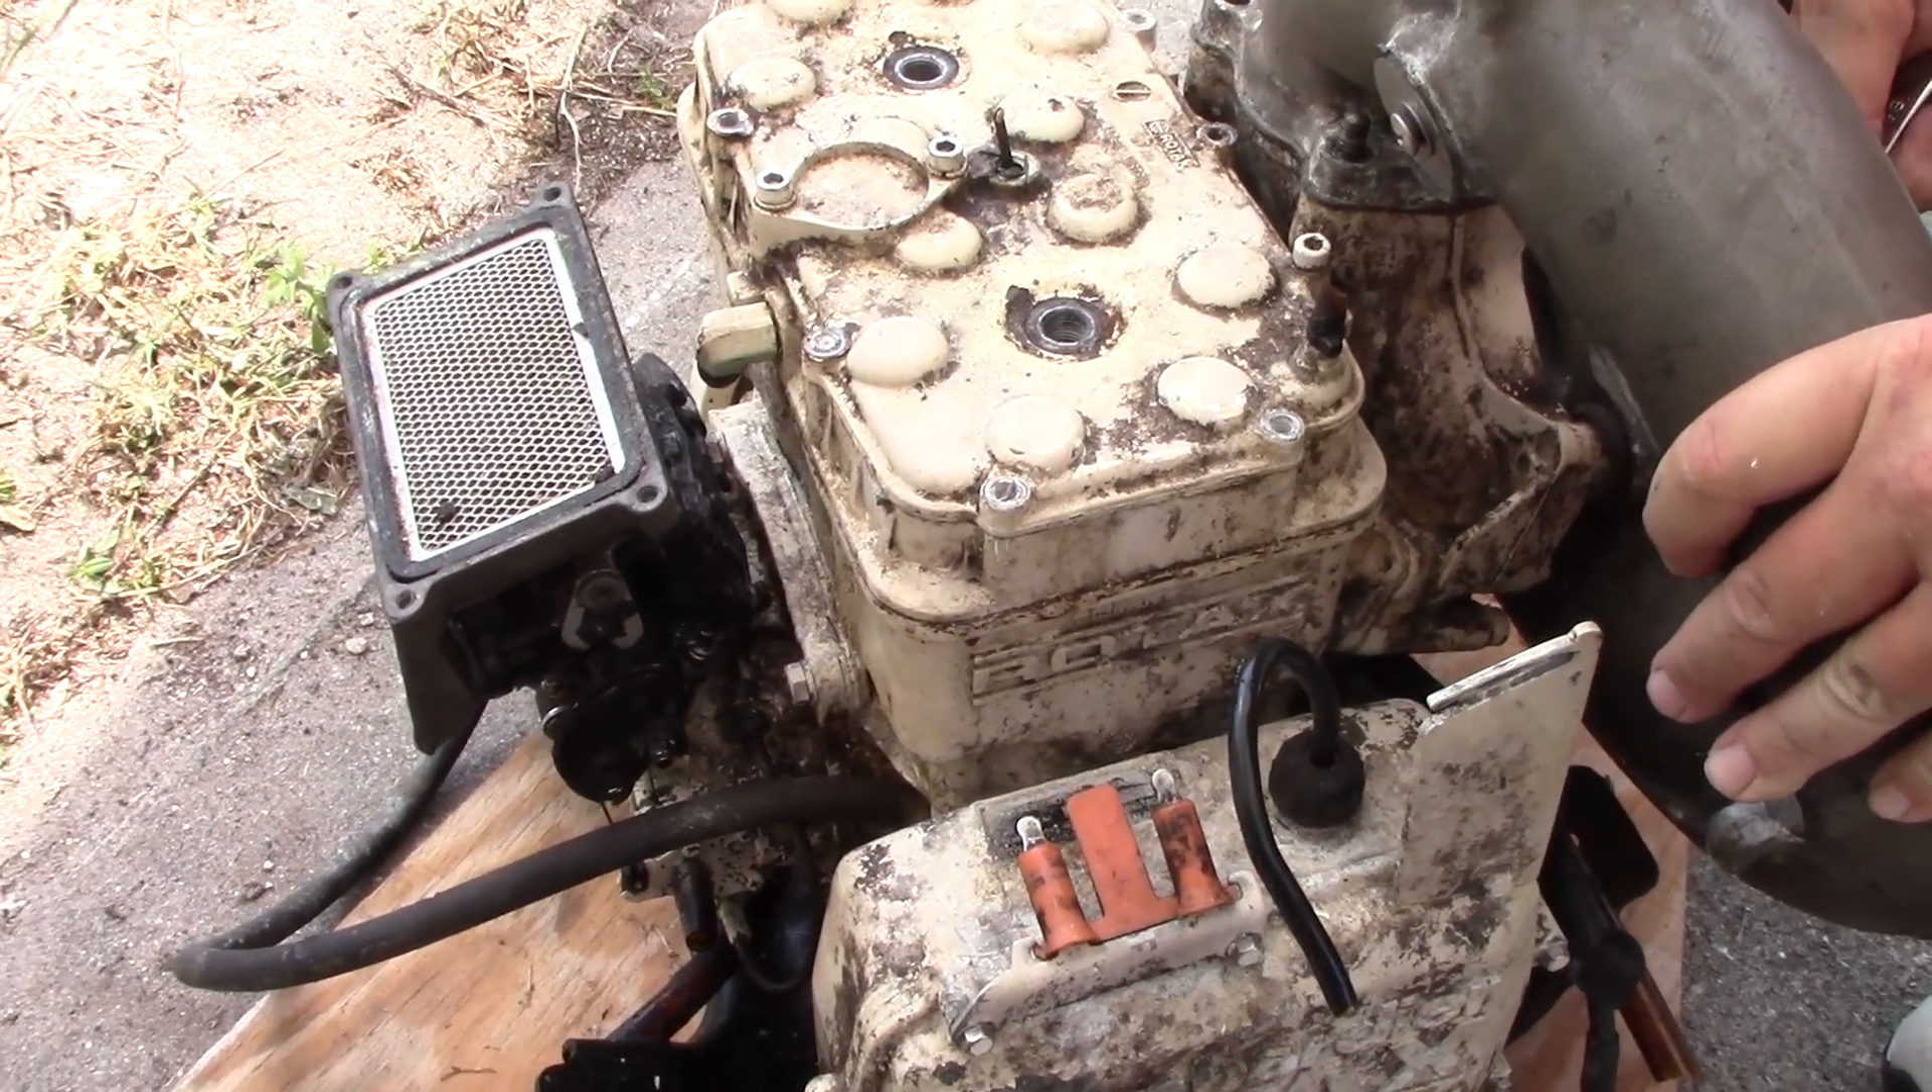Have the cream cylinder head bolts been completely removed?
No.